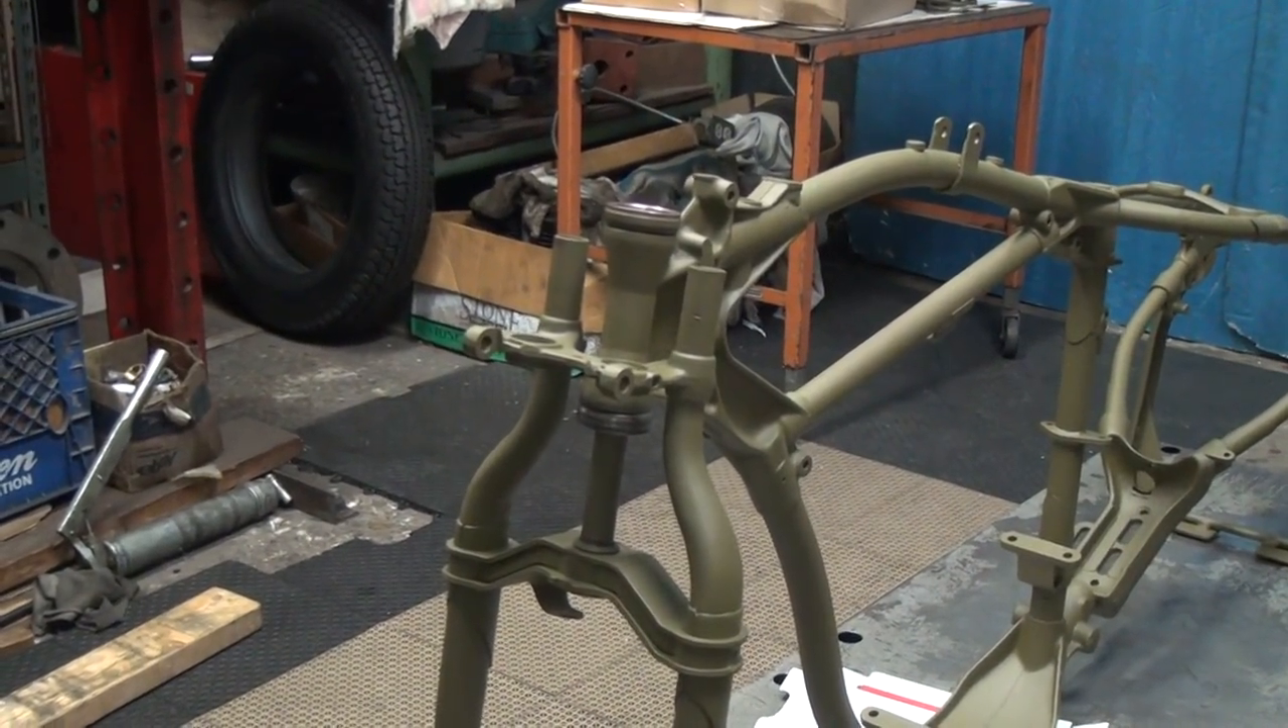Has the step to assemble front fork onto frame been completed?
No.